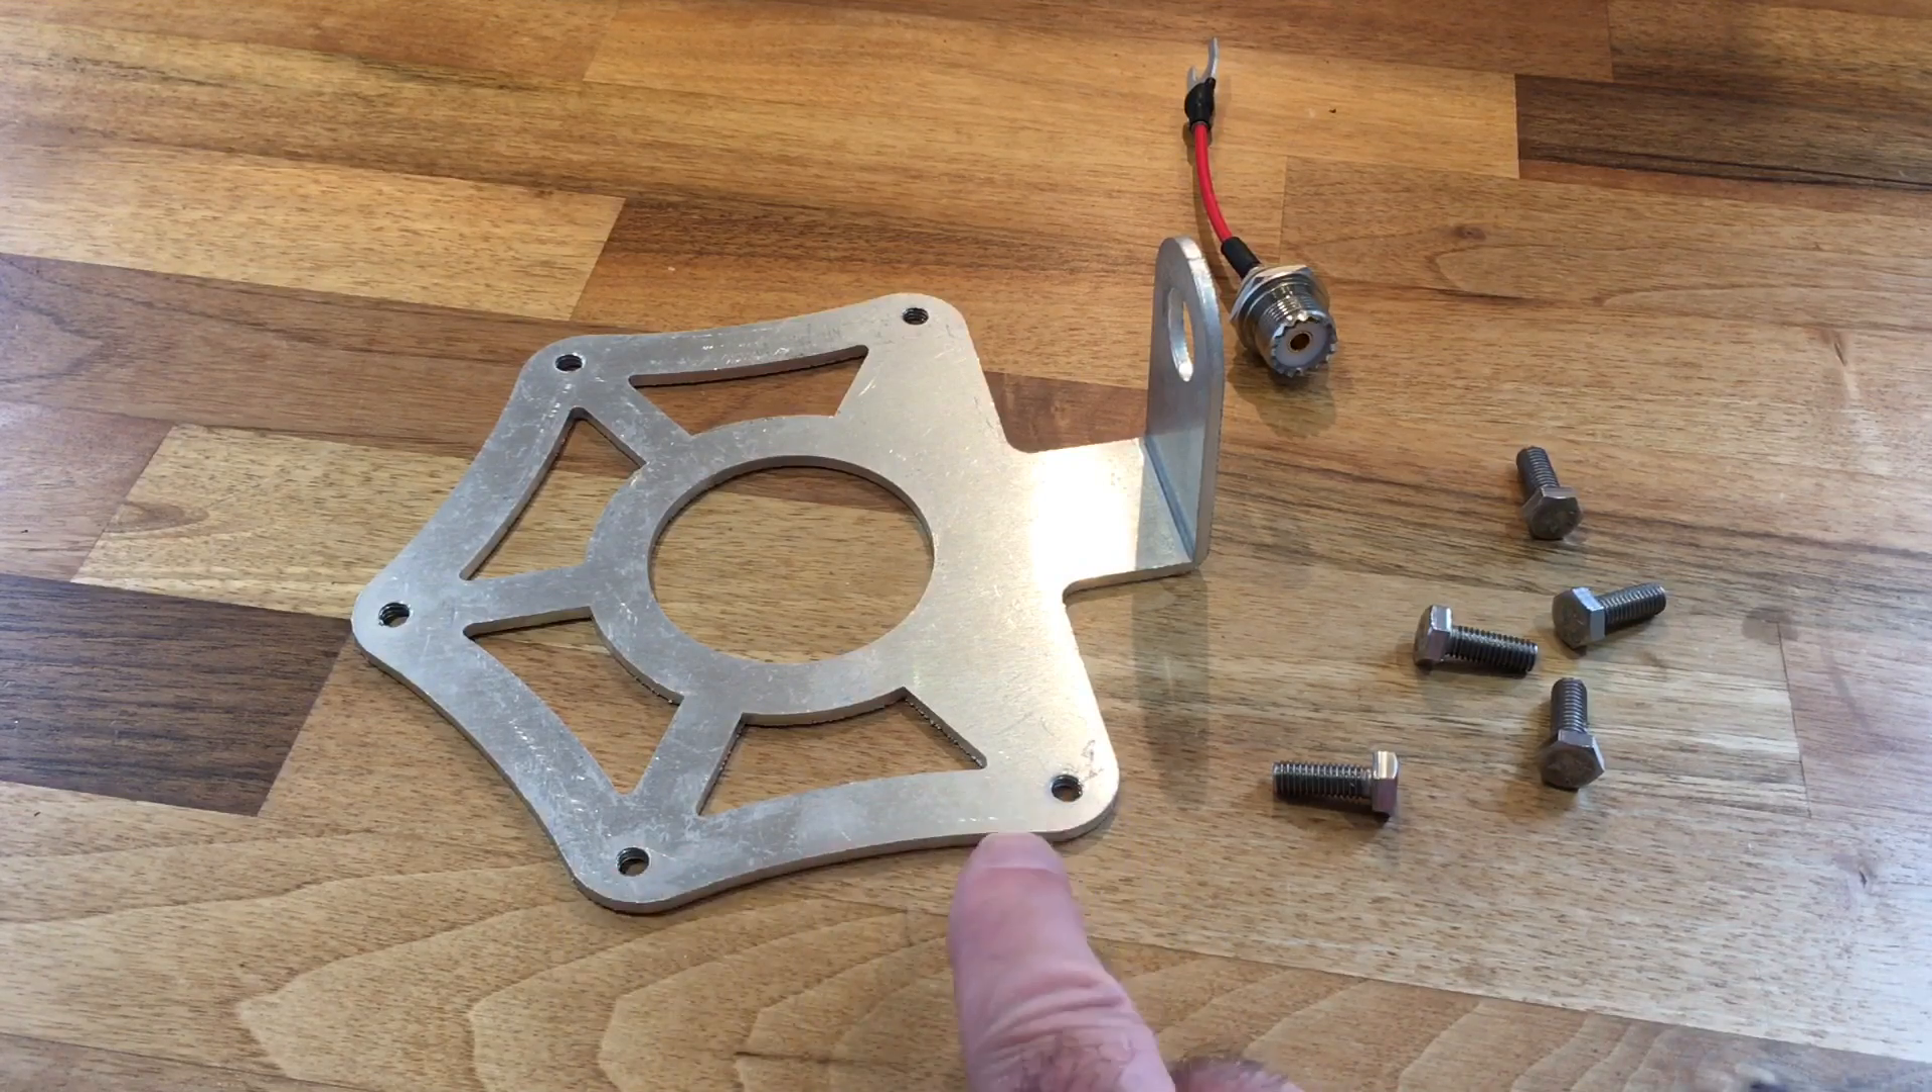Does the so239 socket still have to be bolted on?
Yes.